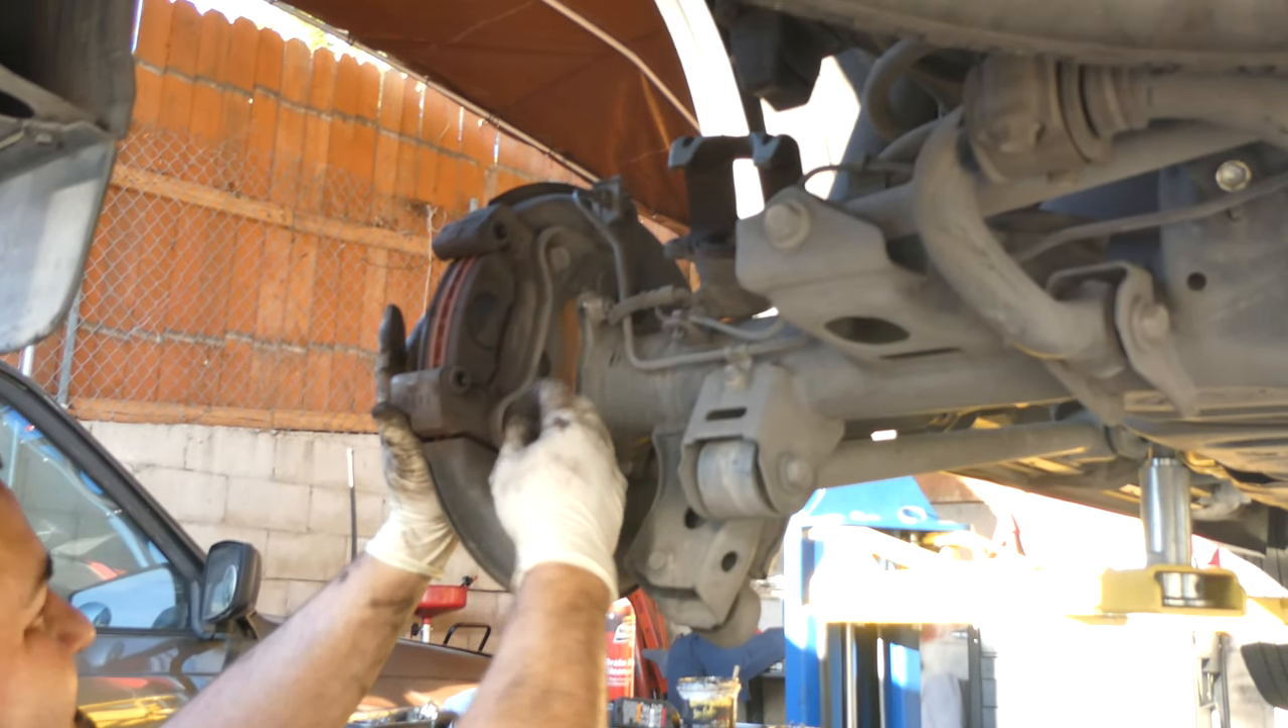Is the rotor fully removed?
No.